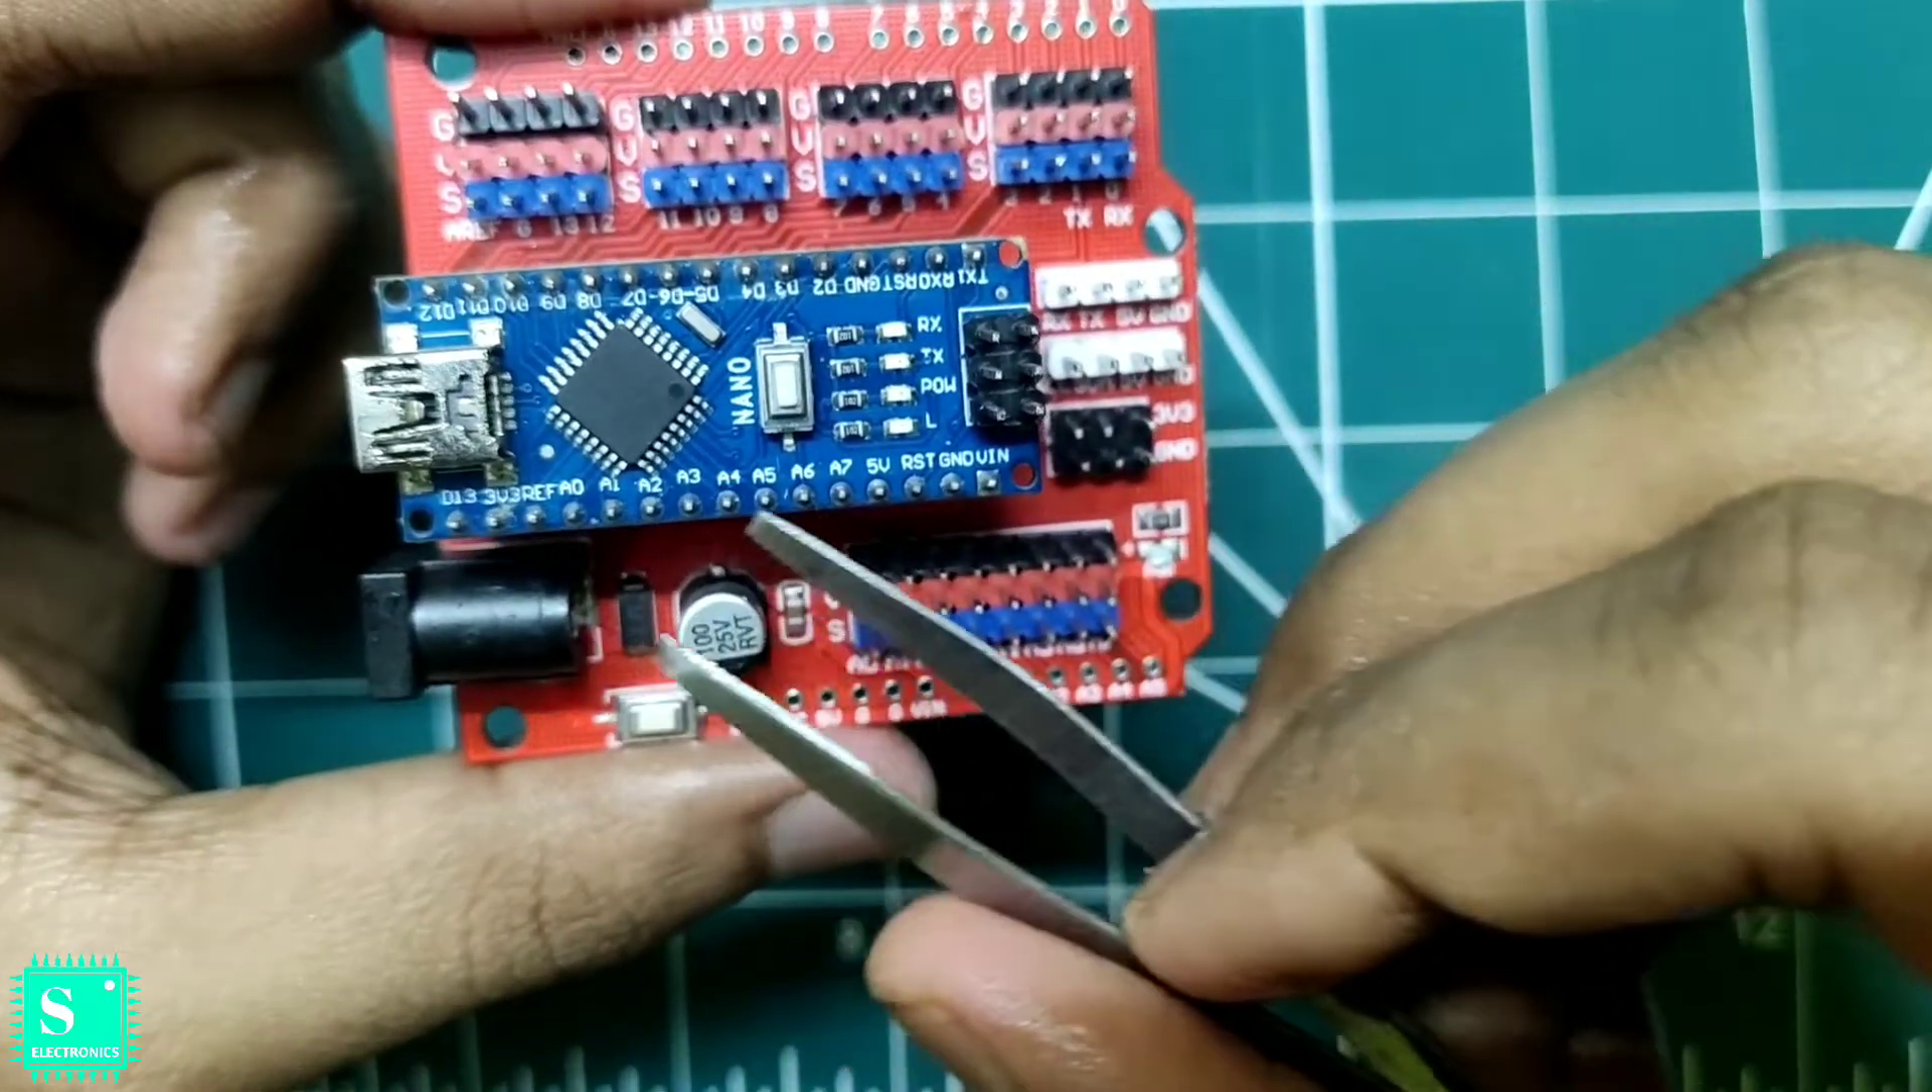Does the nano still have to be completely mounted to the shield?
No.